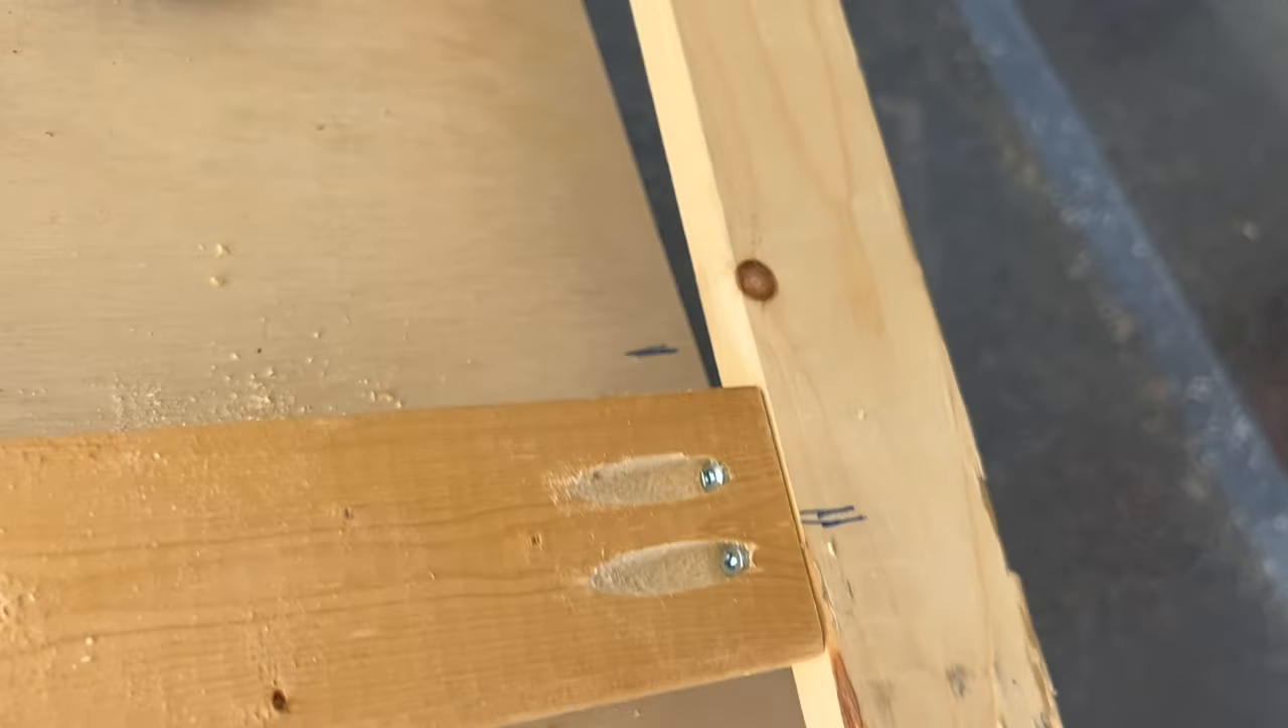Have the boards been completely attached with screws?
Yes.